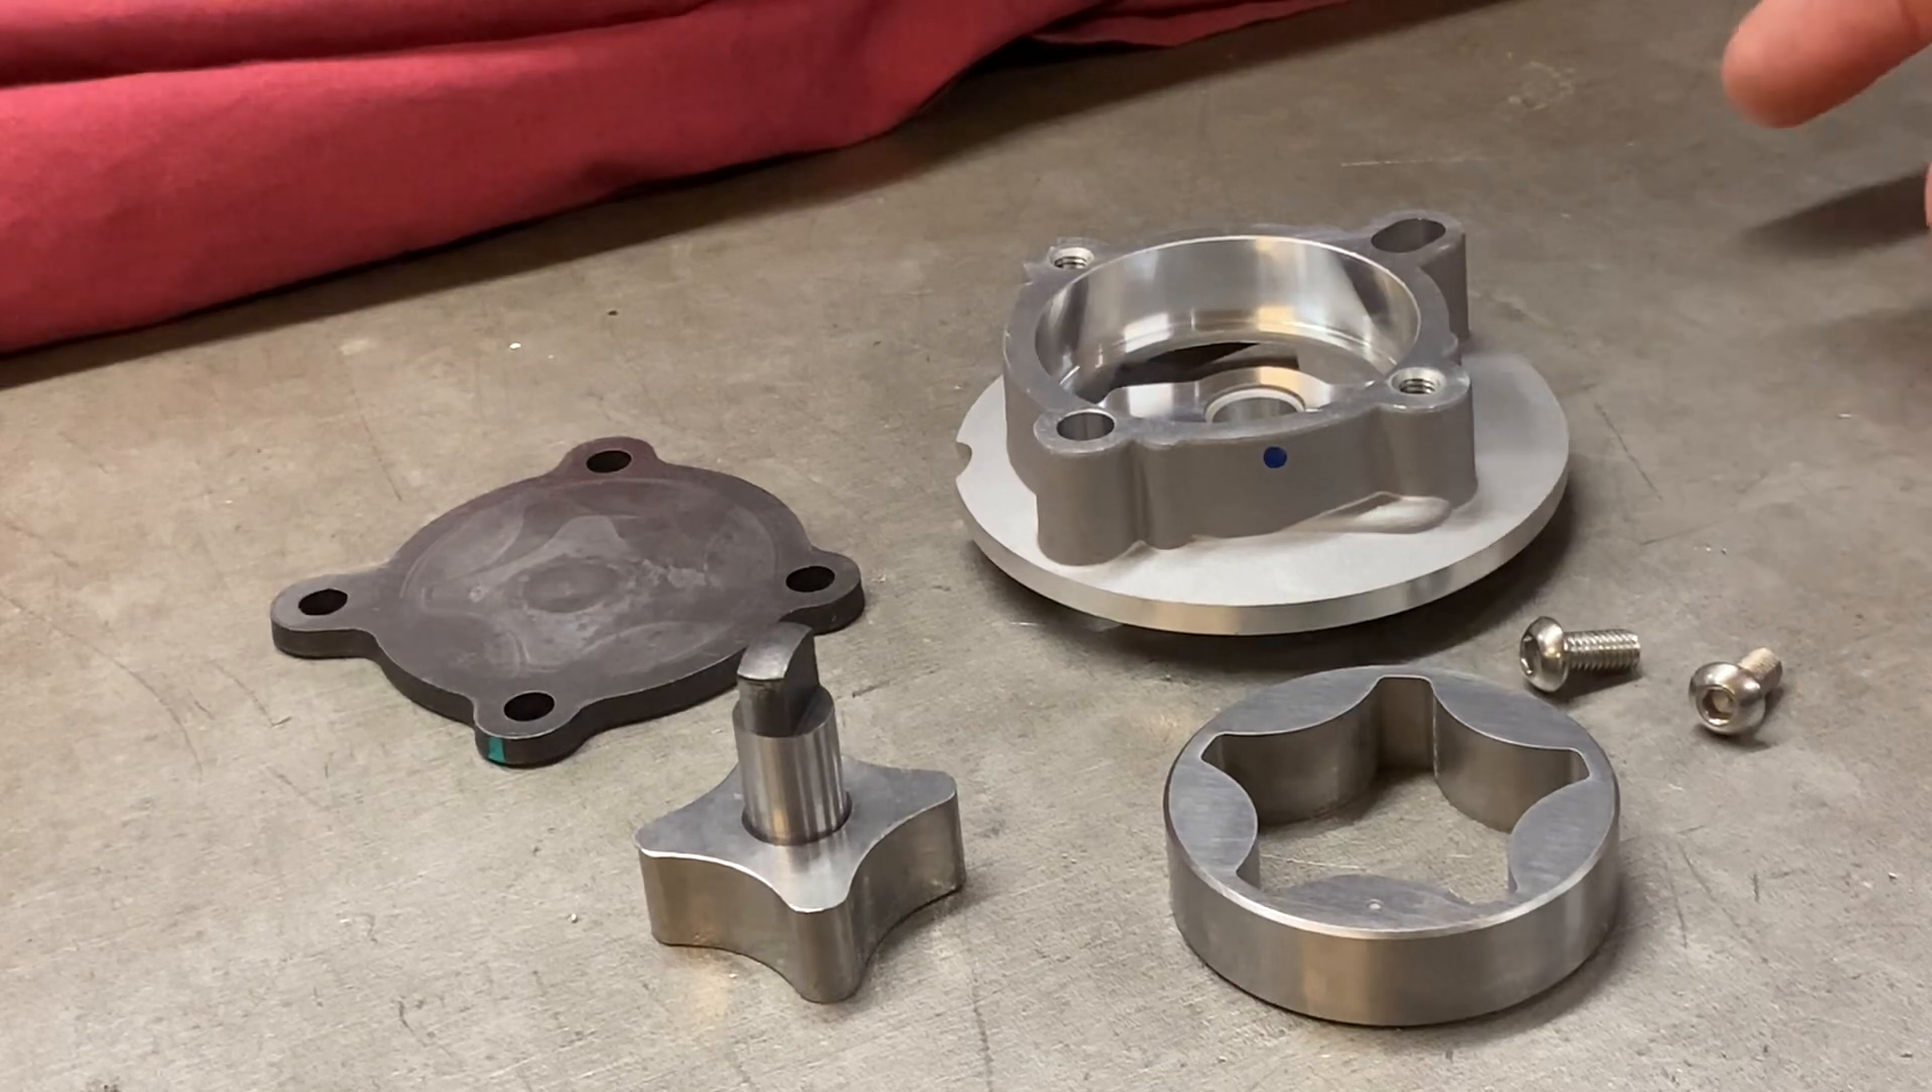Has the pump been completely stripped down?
Yes.